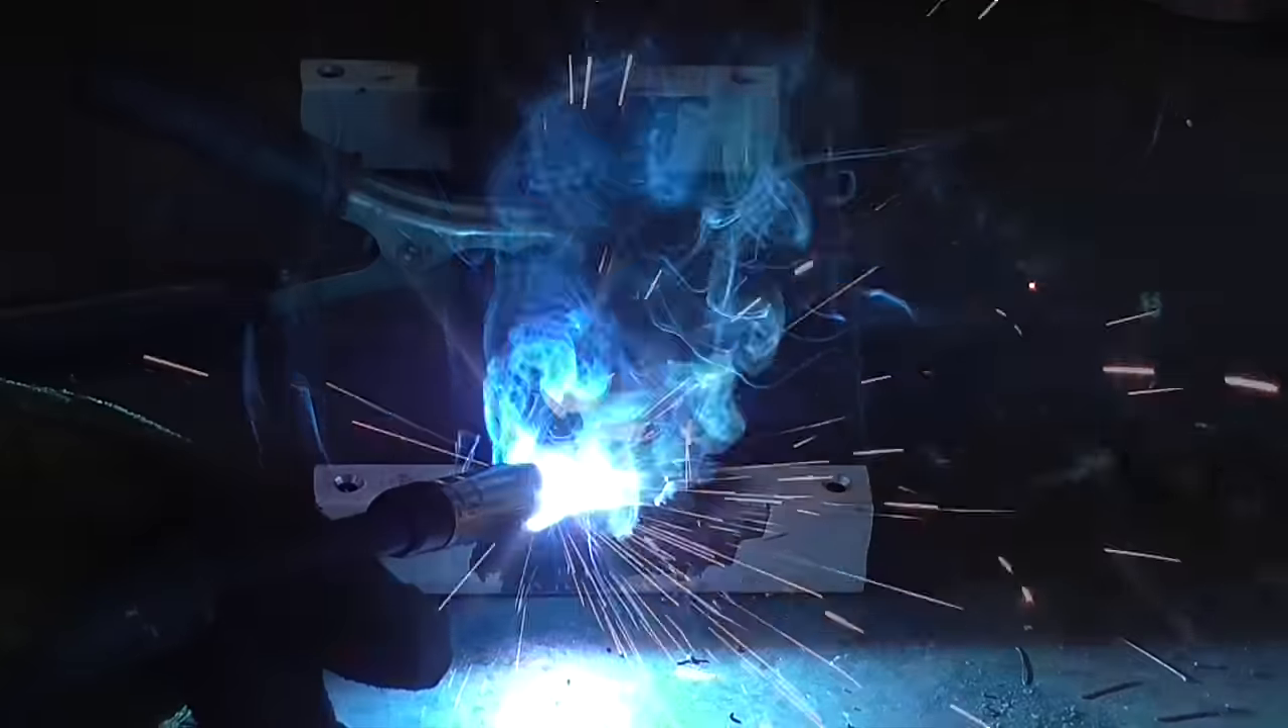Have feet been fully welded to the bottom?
No.